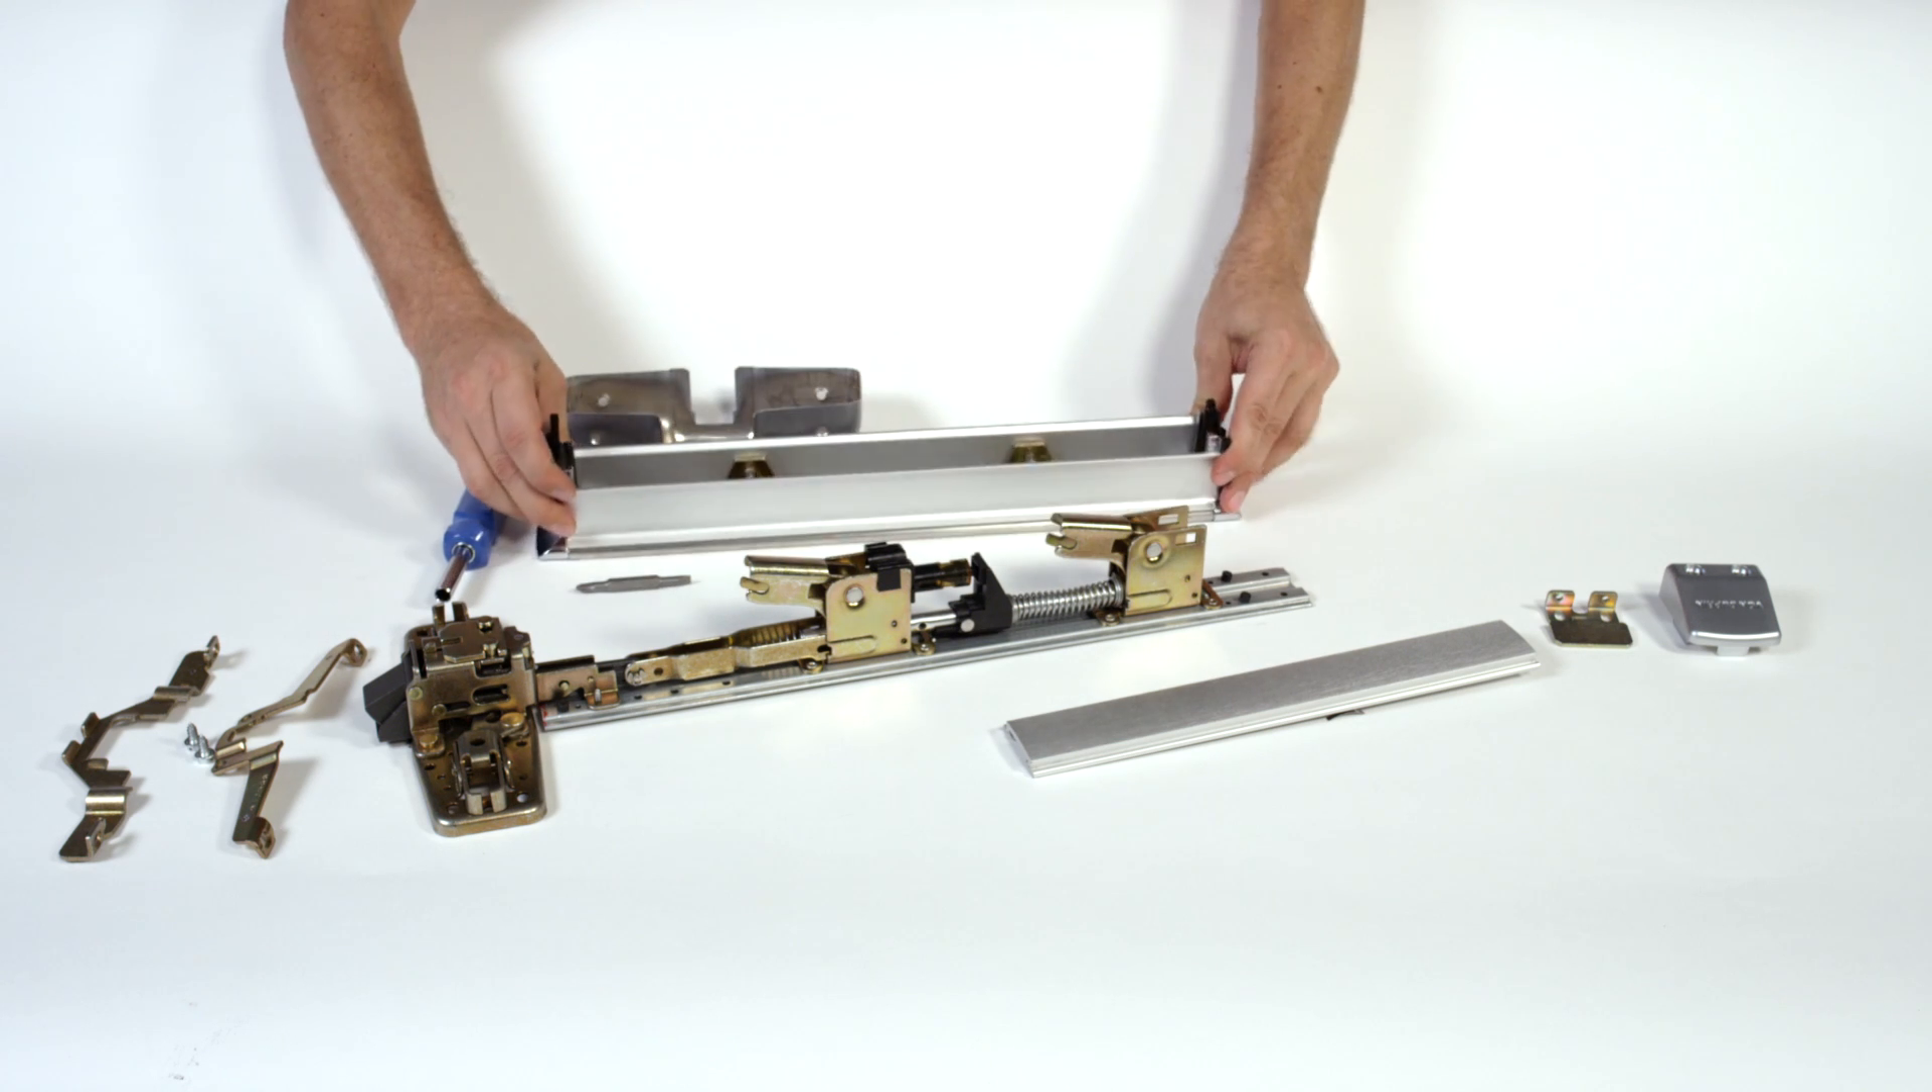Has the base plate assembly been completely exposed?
Yes.